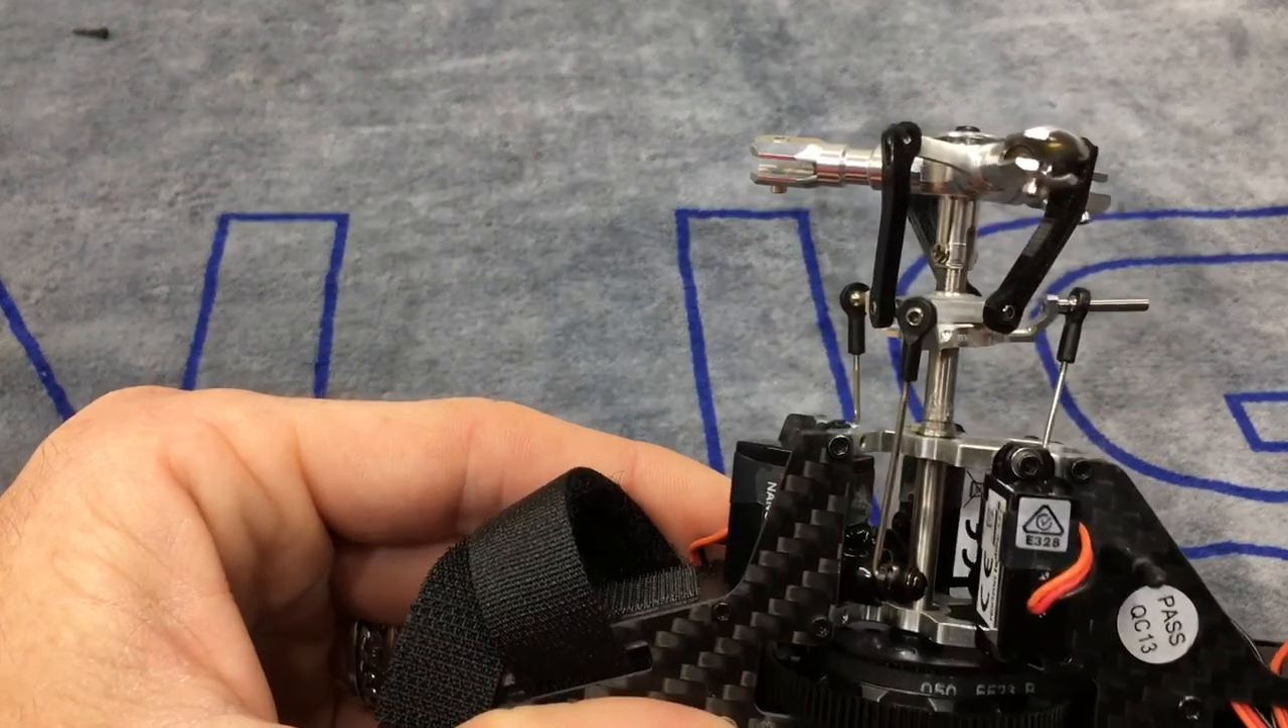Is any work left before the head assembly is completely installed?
No.